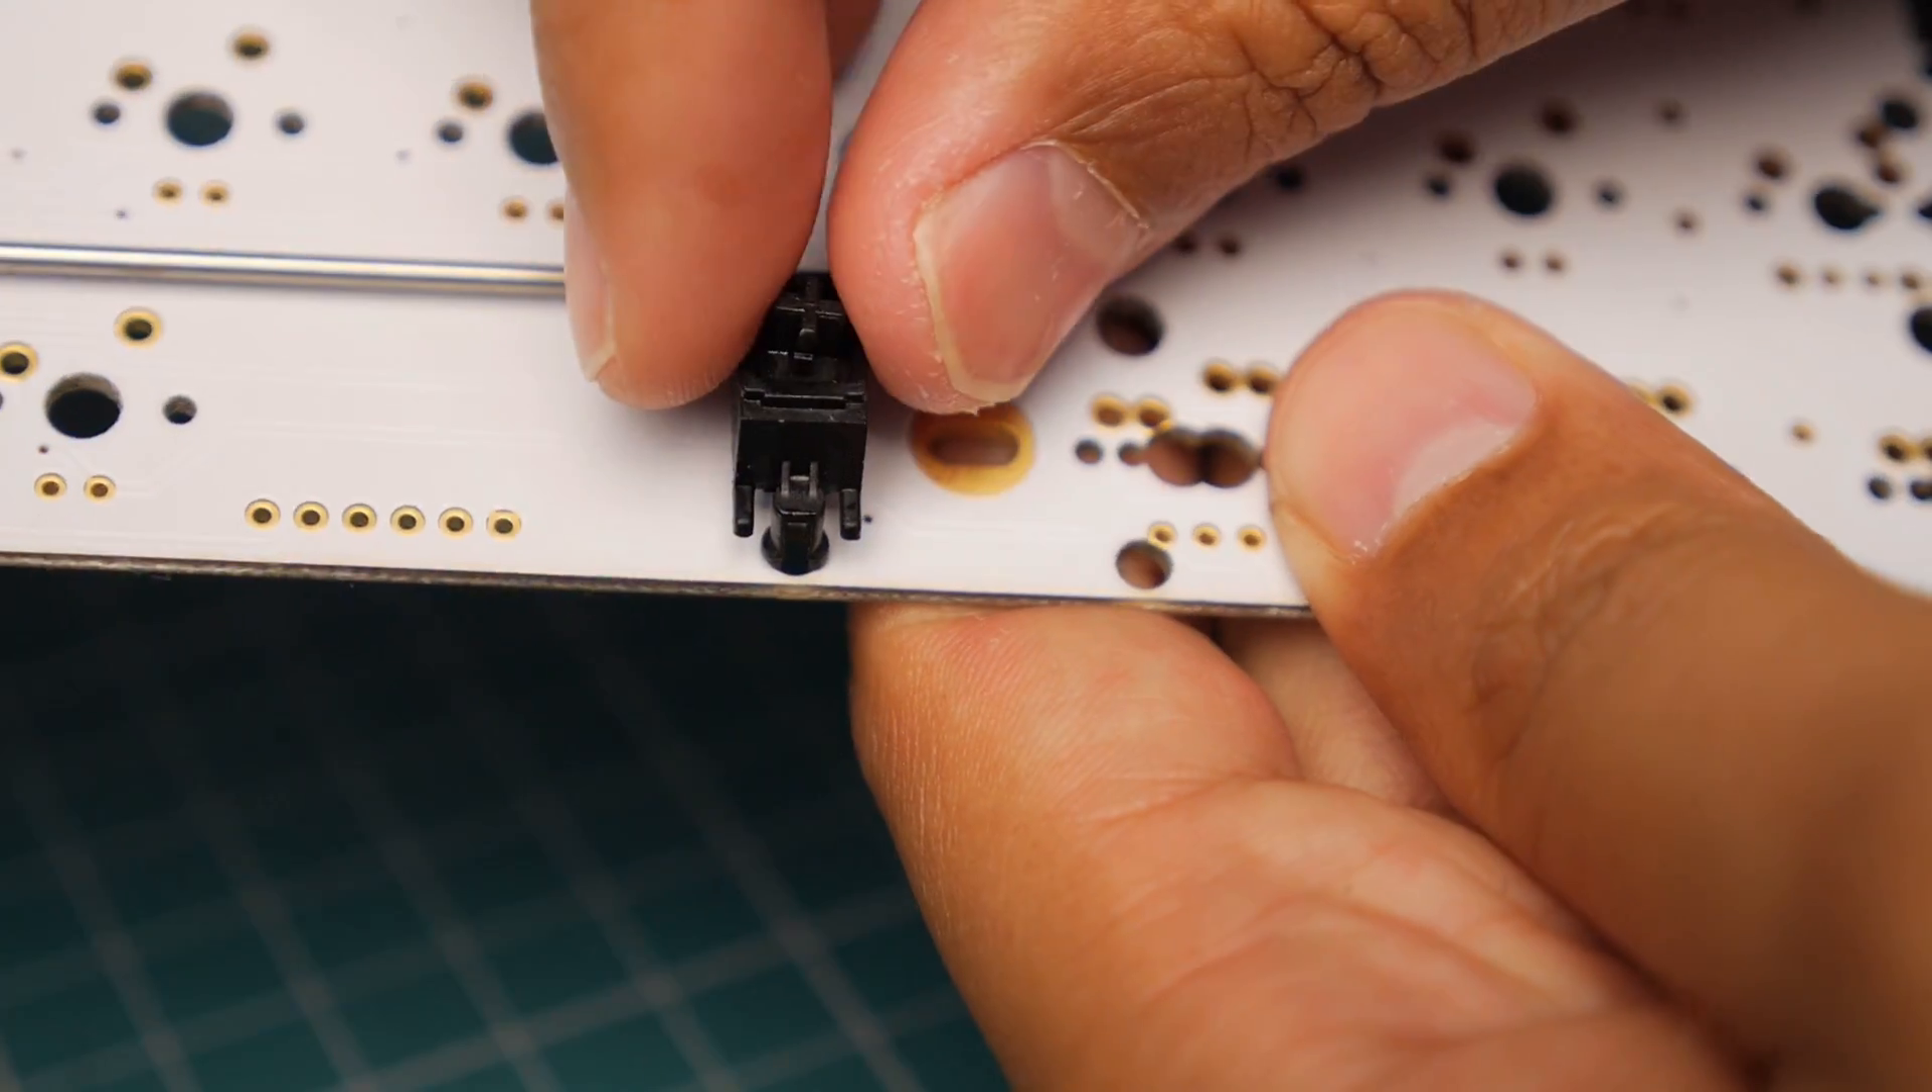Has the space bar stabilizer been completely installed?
No.